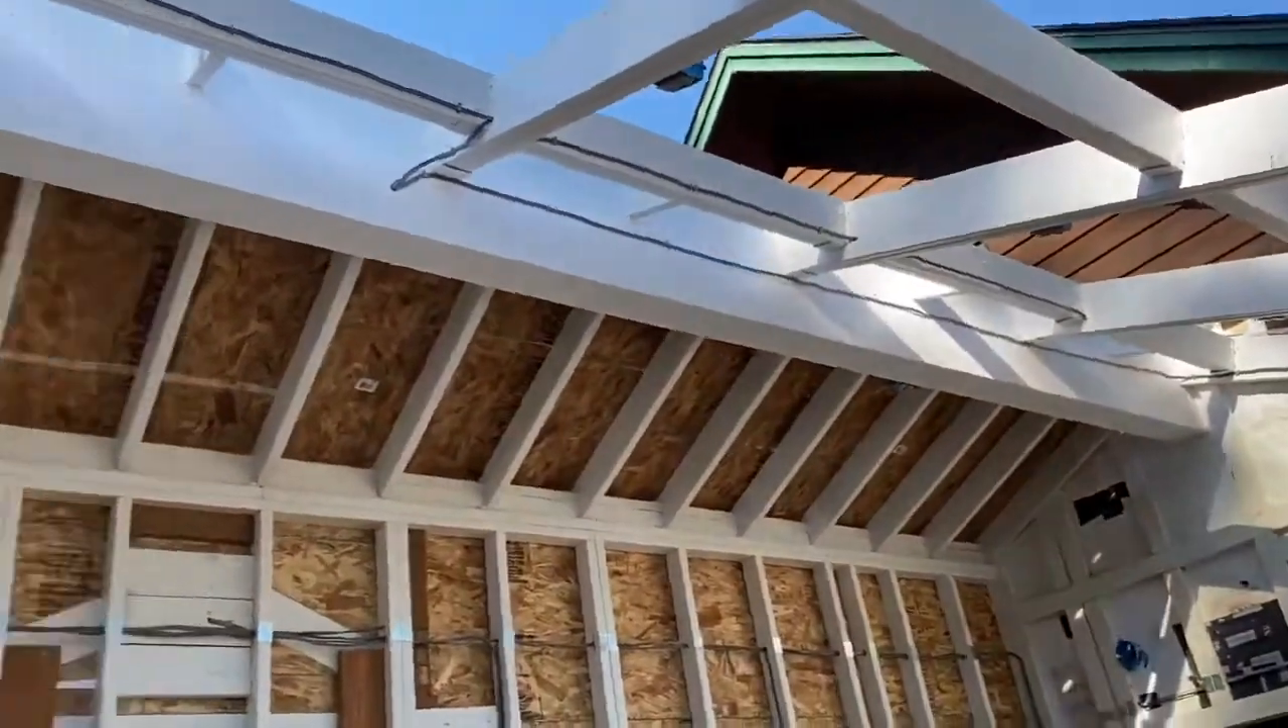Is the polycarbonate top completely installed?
No.